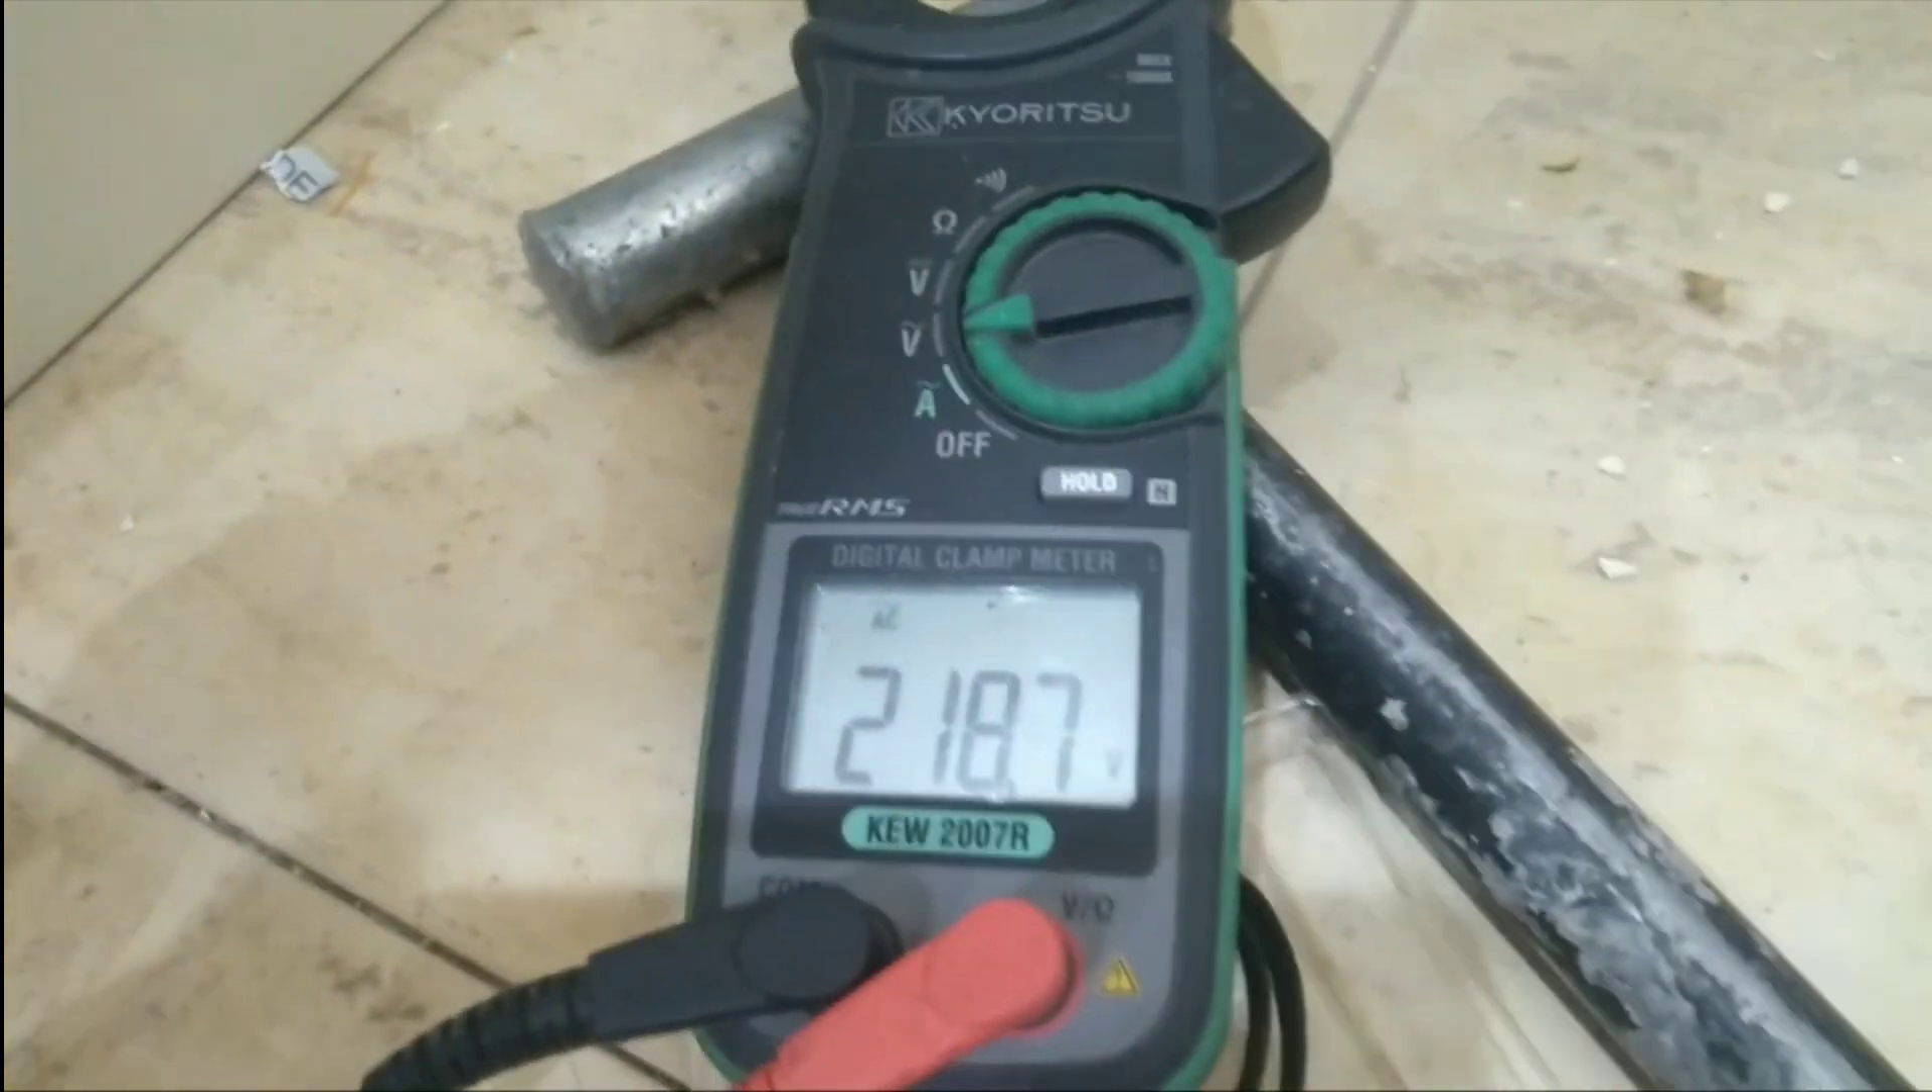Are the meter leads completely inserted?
Yes.